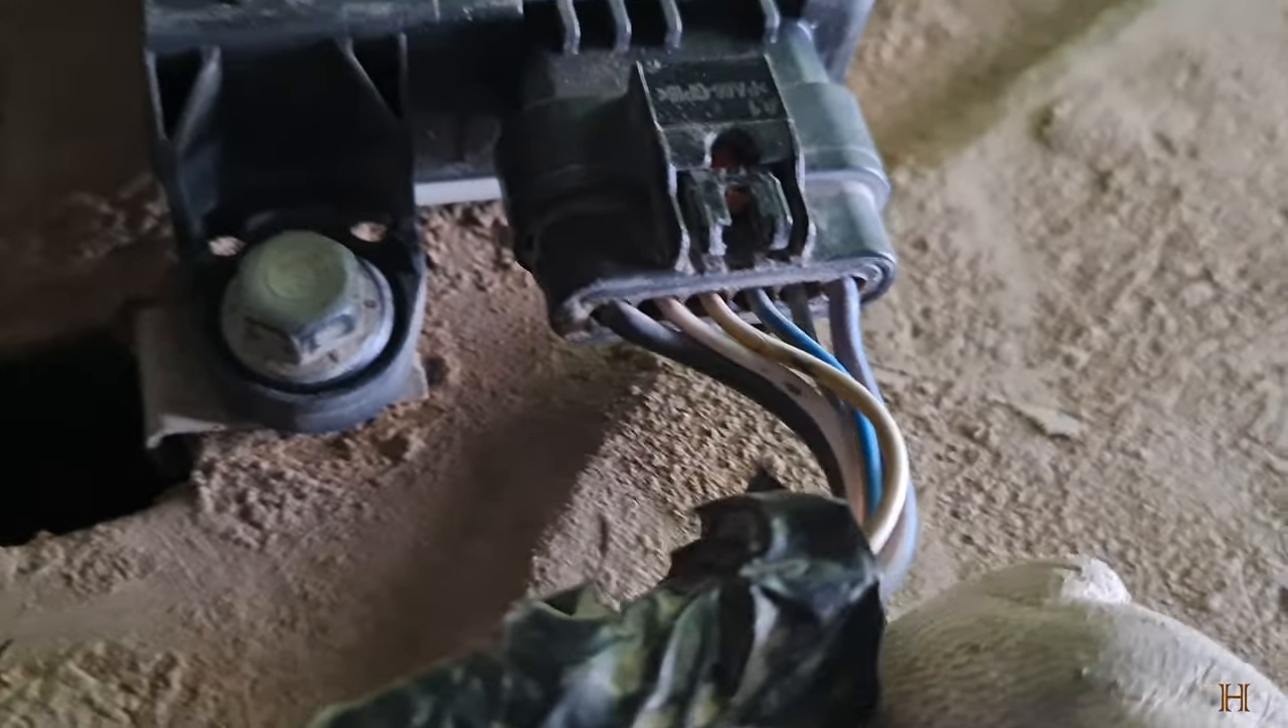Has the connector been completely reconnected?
Yes.